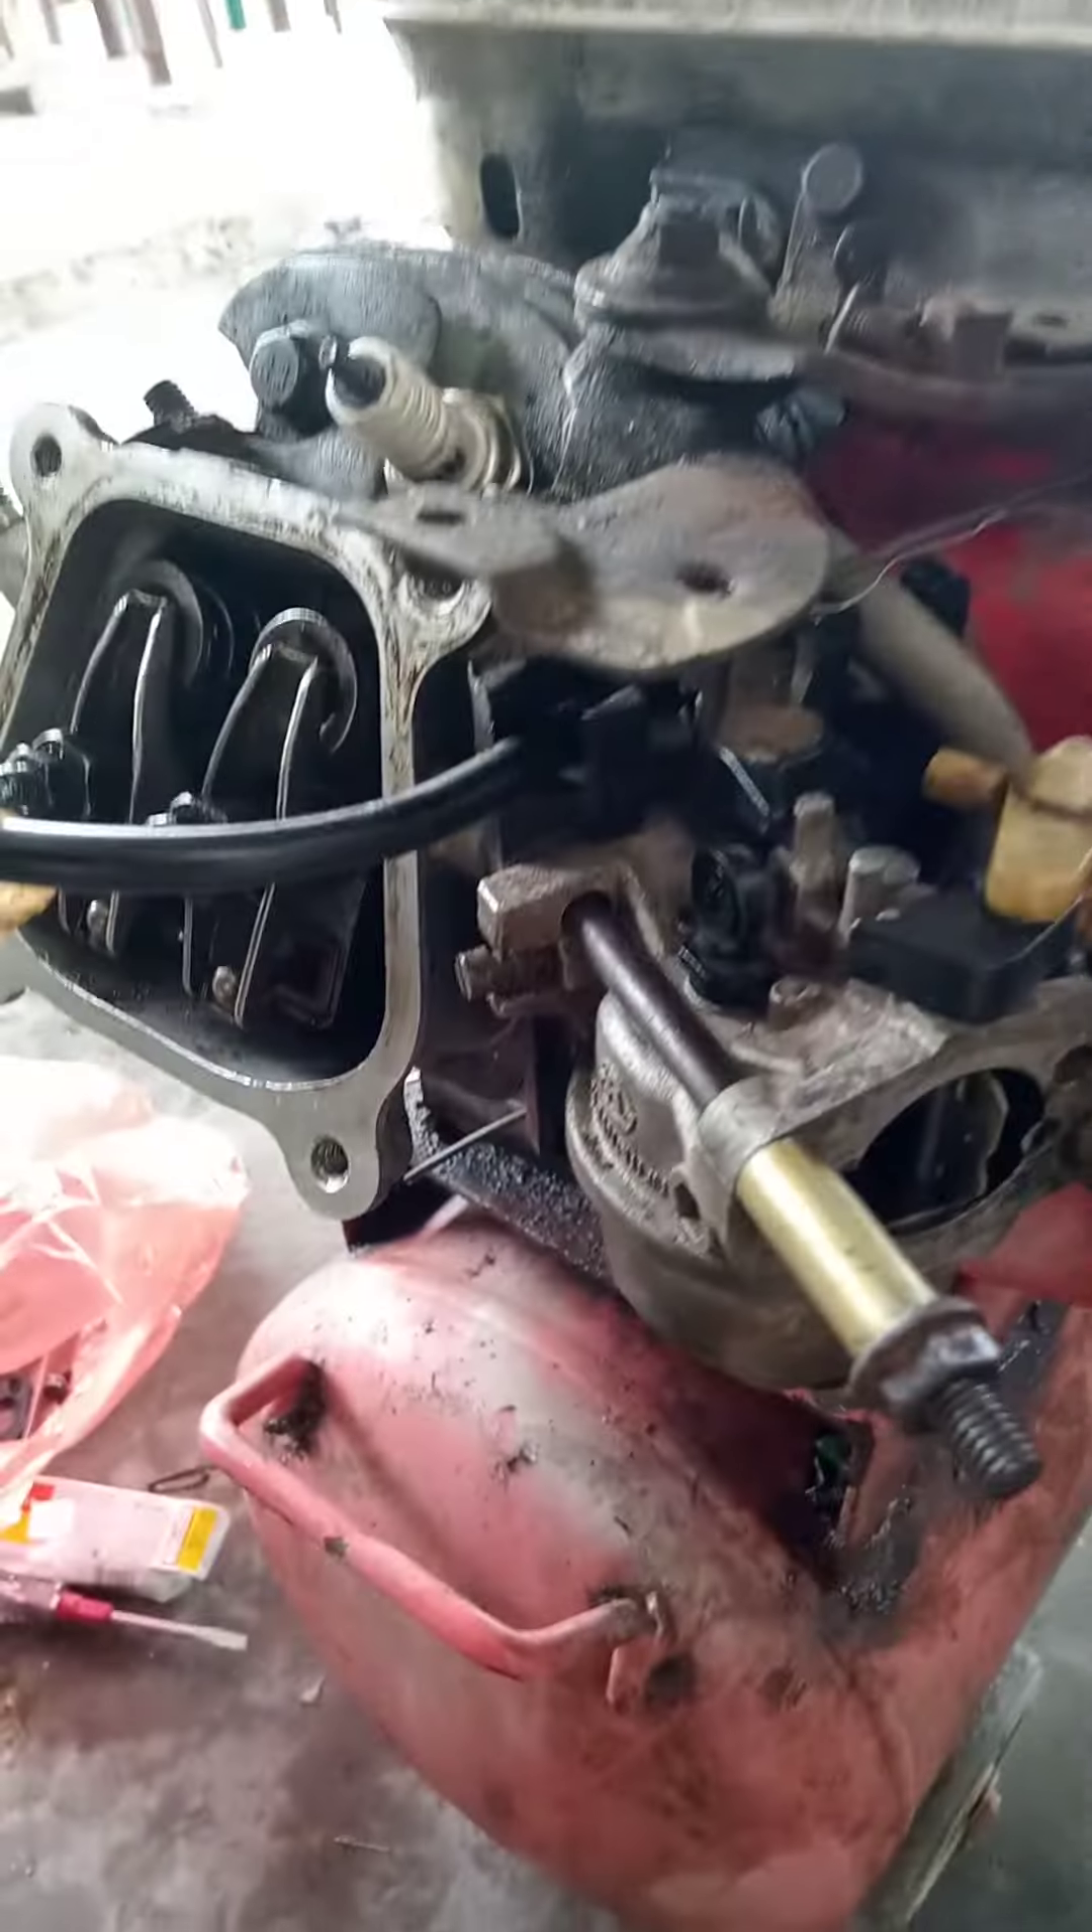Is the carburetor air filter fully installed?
No.